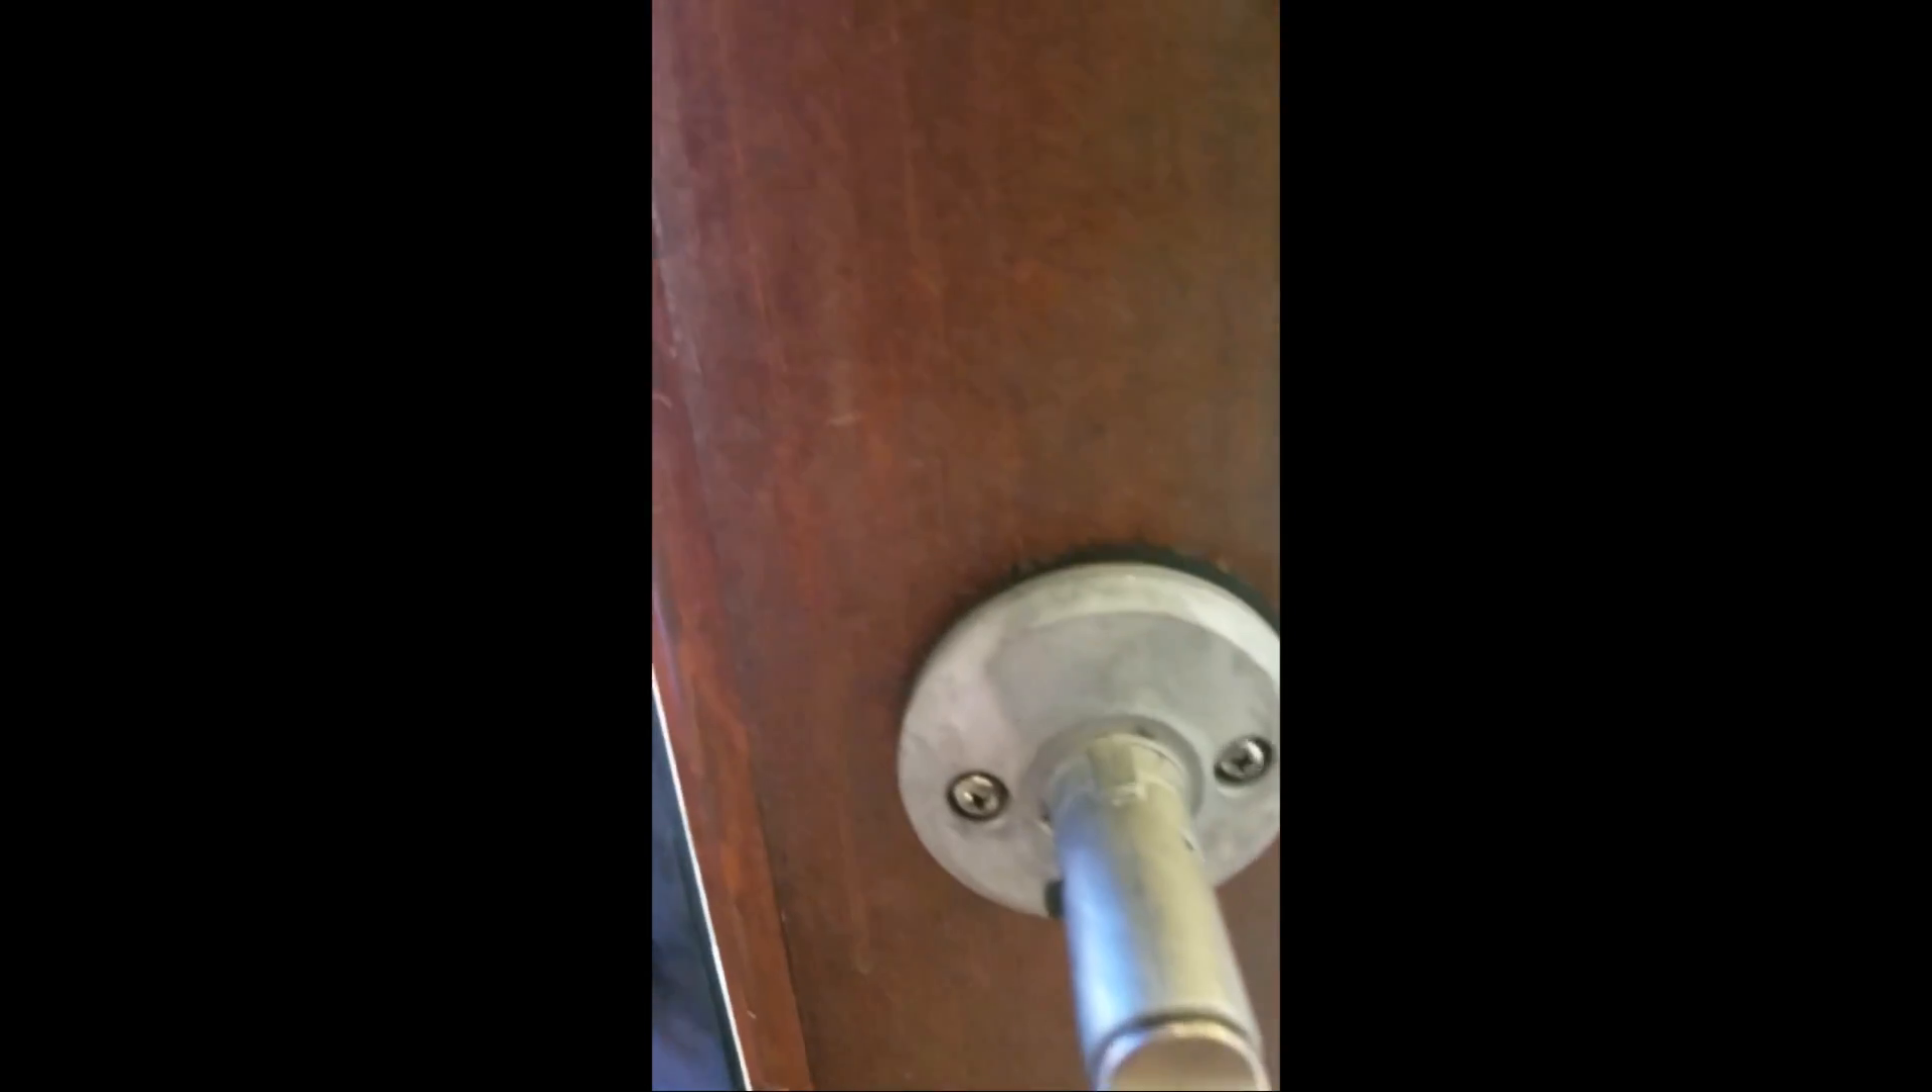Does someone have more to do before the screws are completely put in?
No.